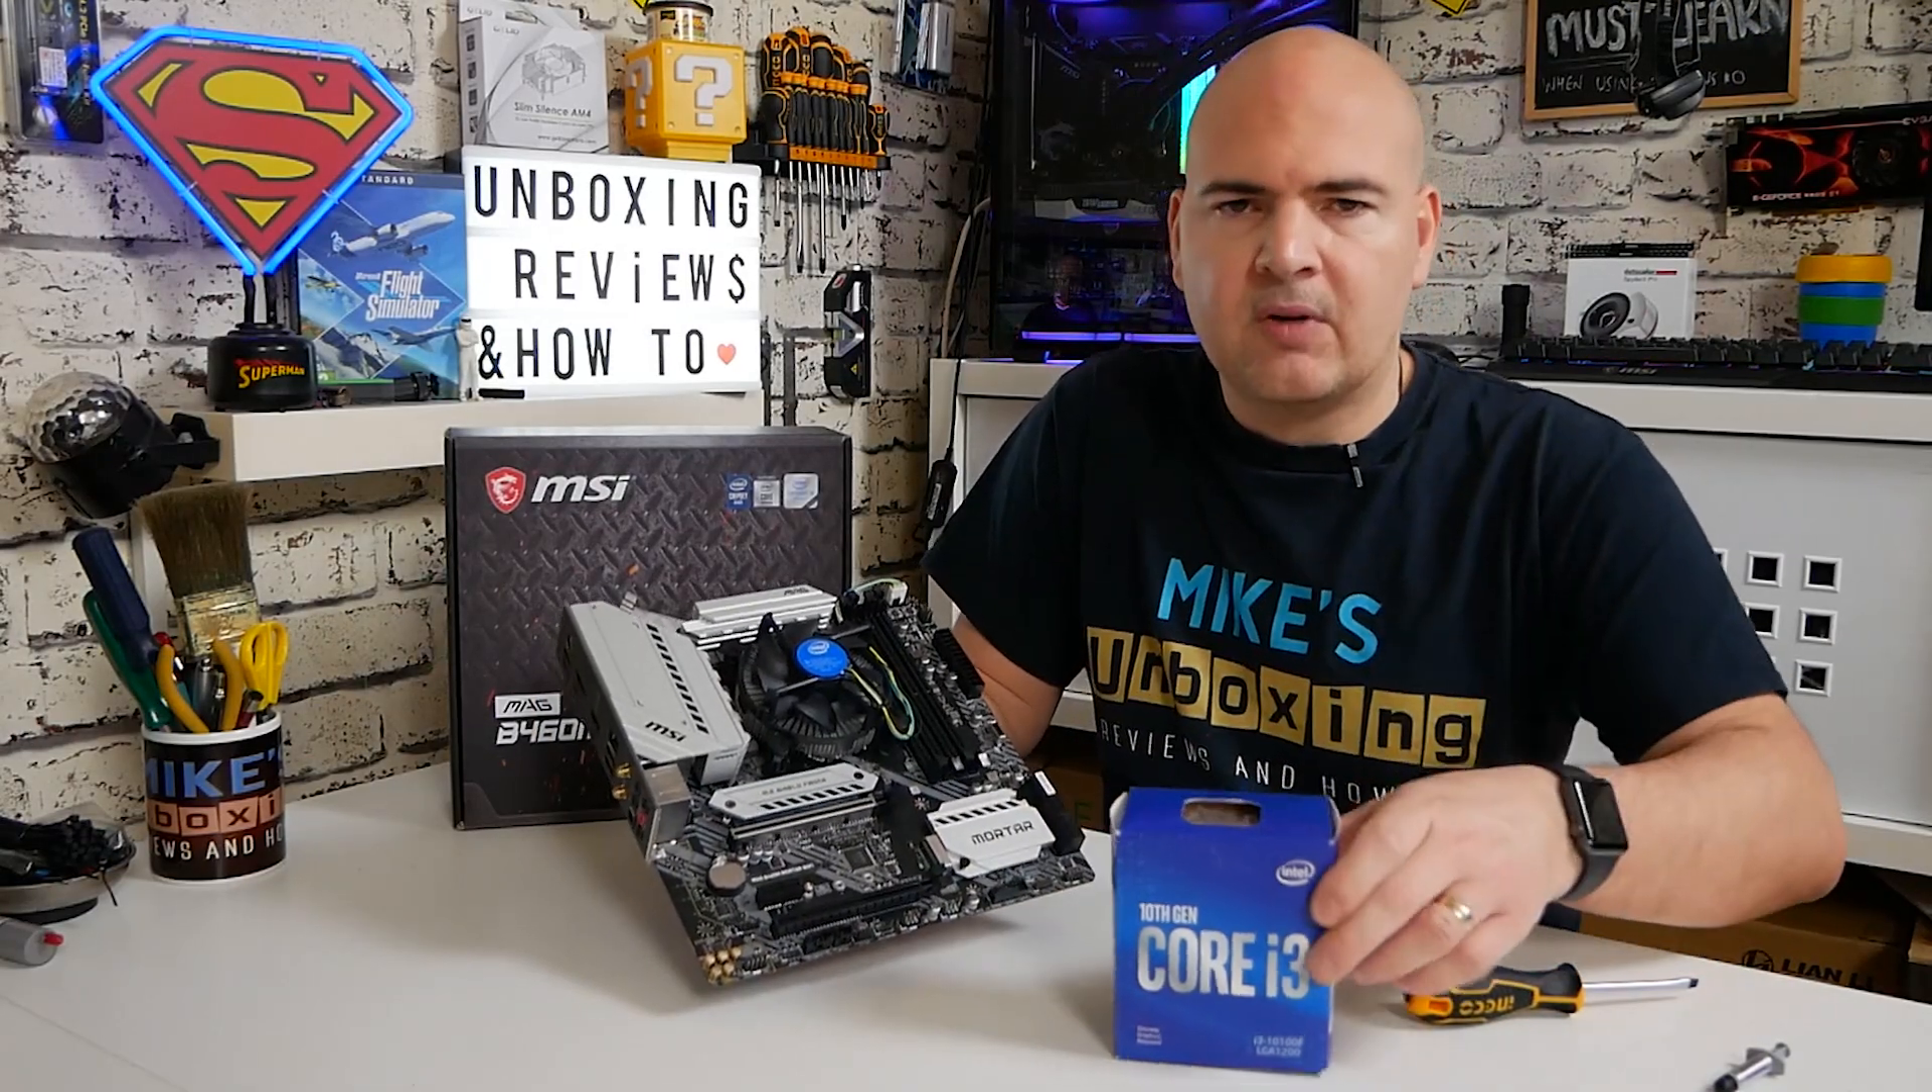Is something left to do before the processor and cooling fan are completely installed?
No.